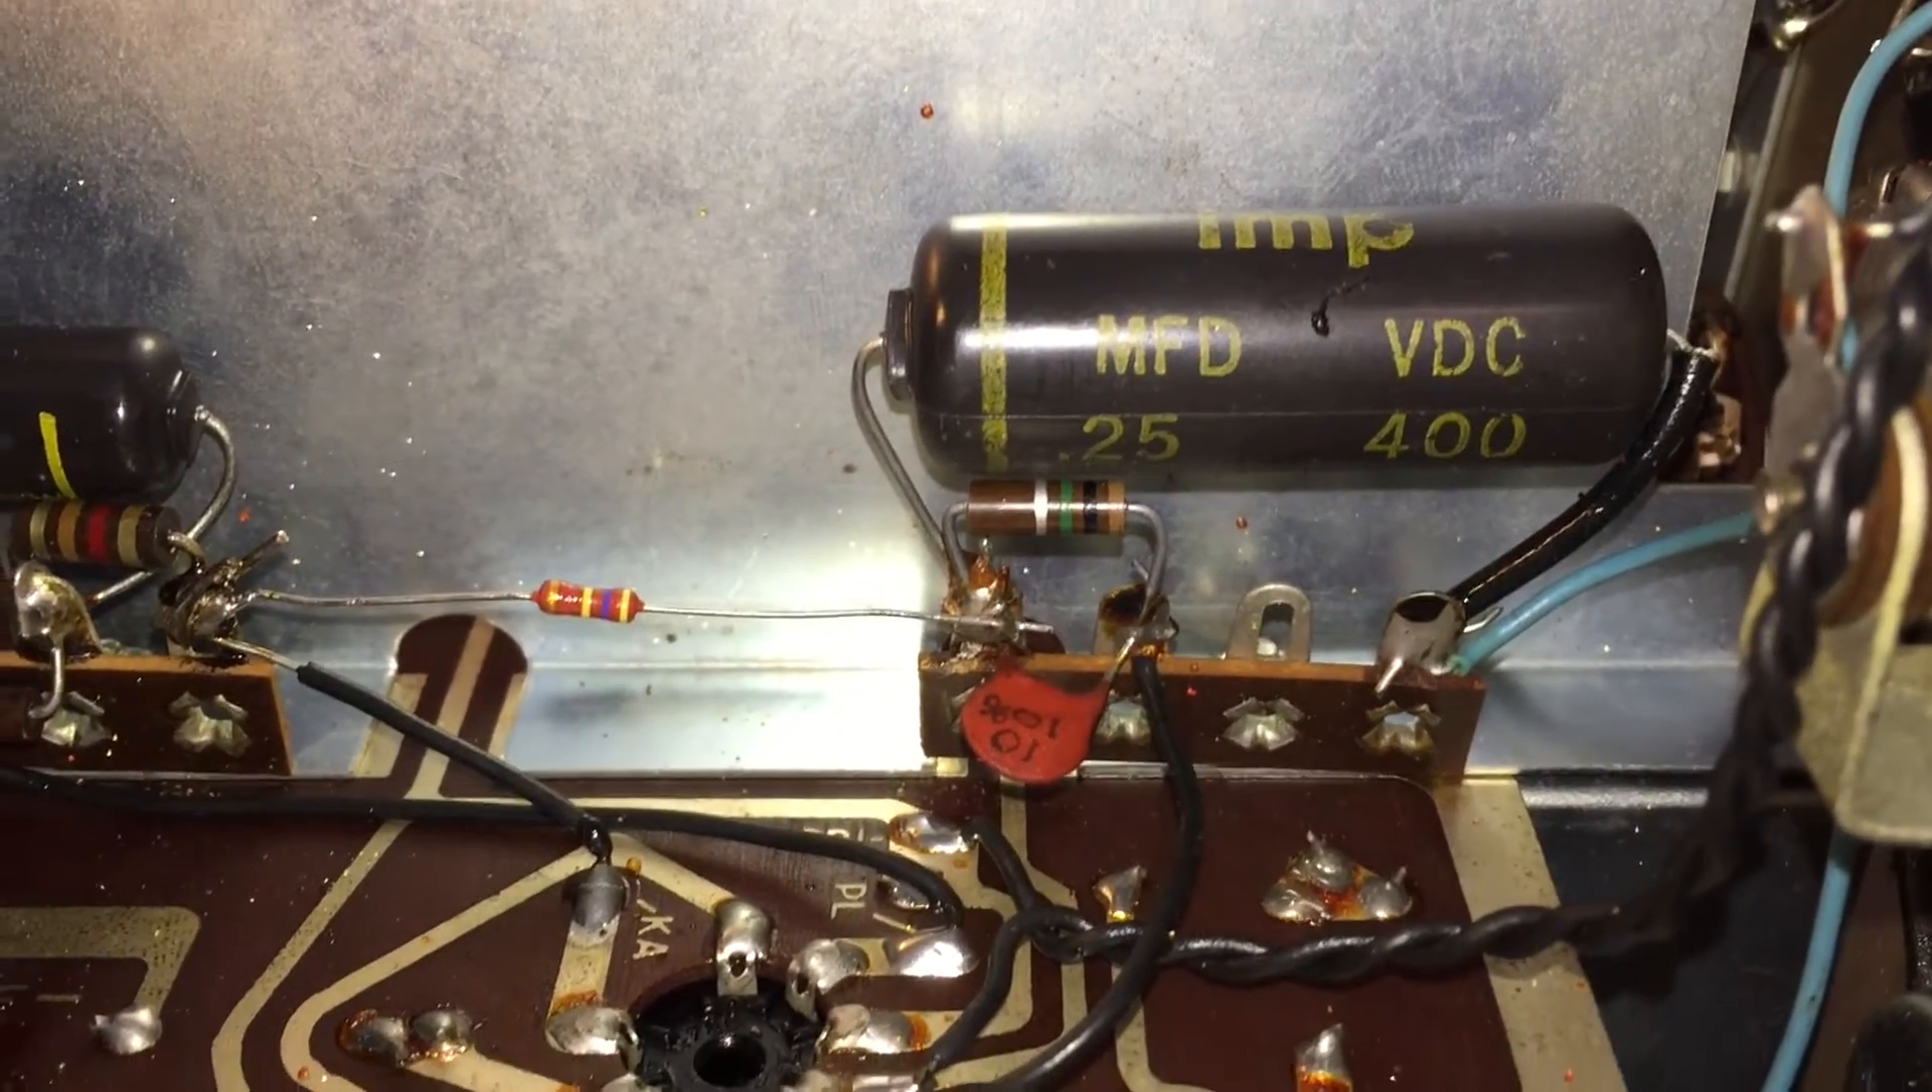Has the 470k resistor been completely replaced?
Yes.